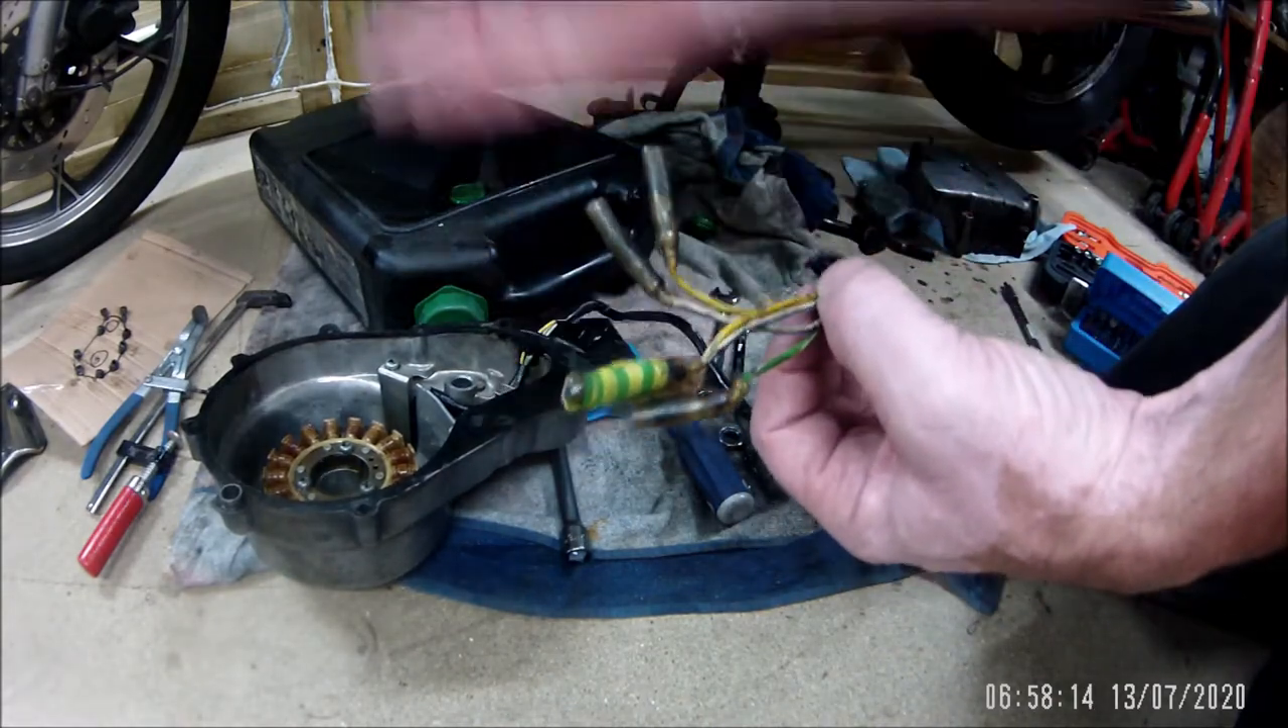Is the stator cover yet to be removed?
No.